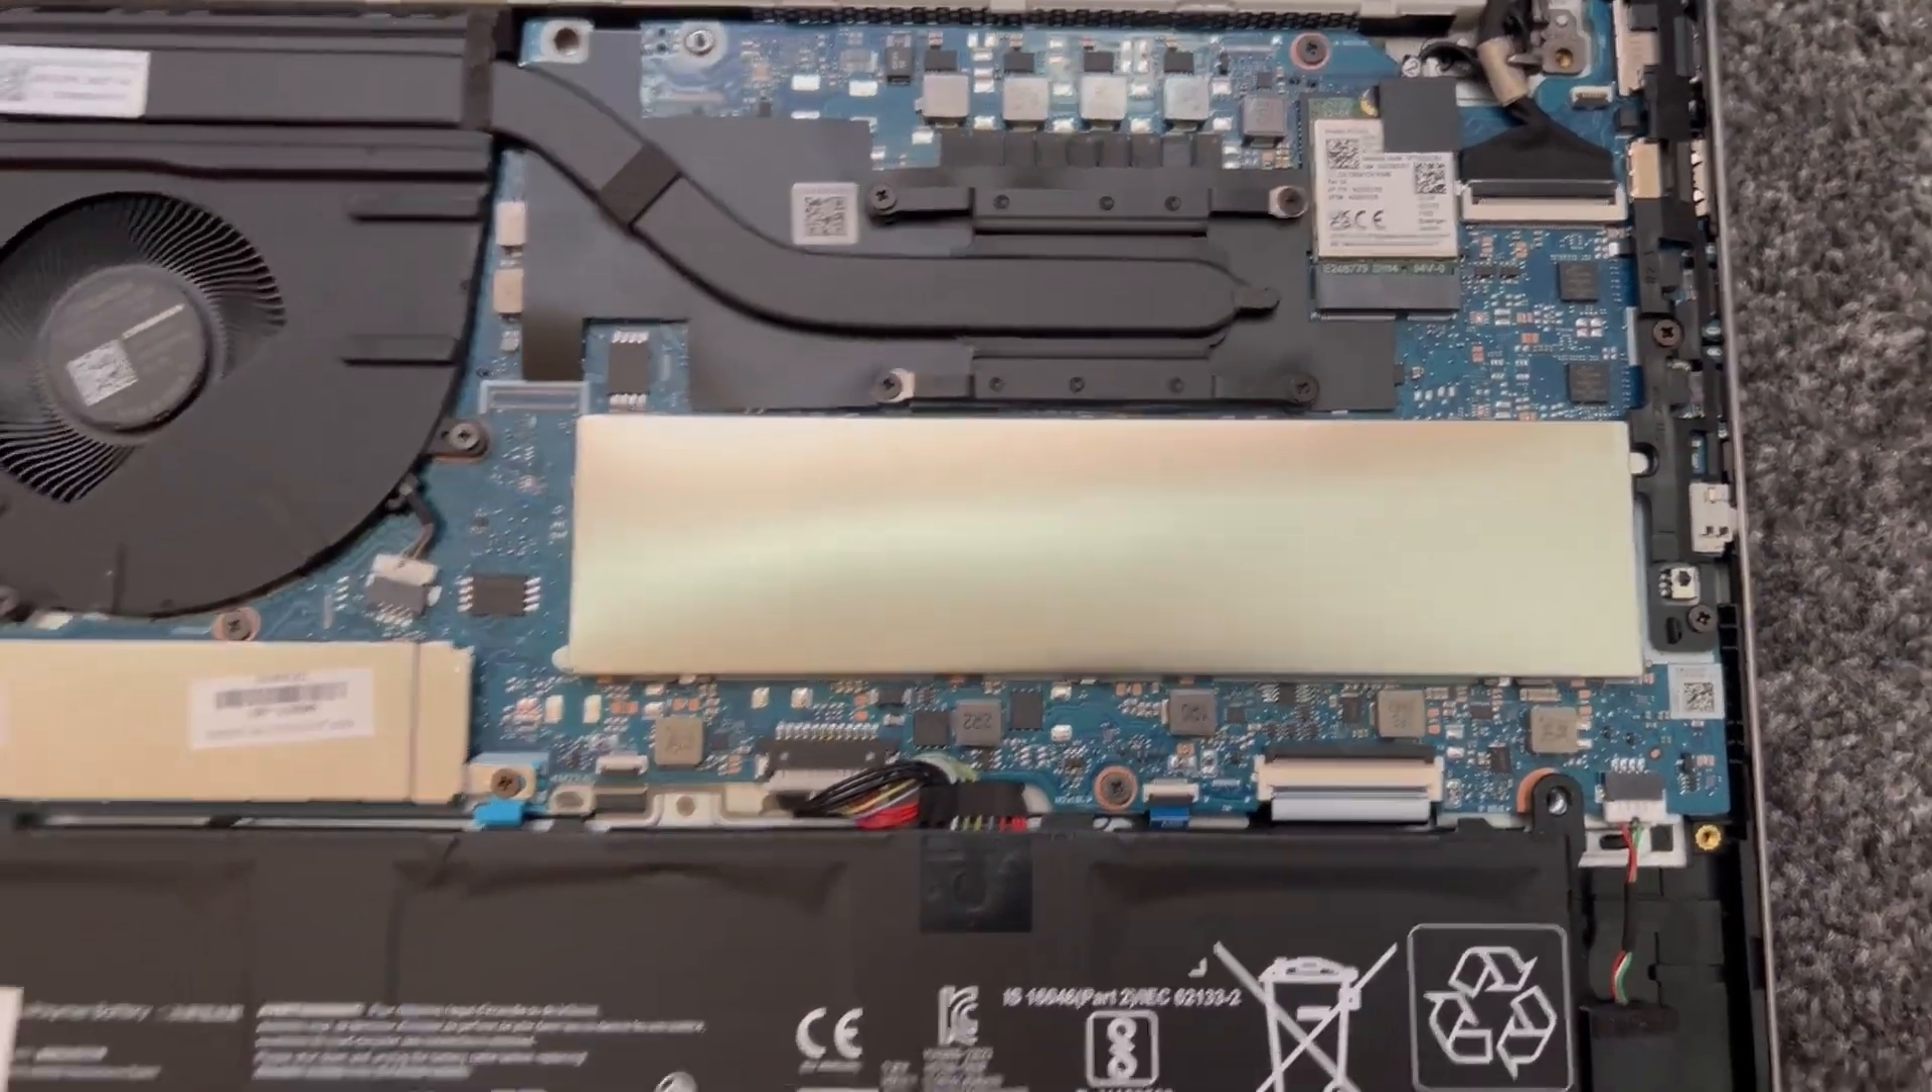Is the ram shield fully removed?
No.